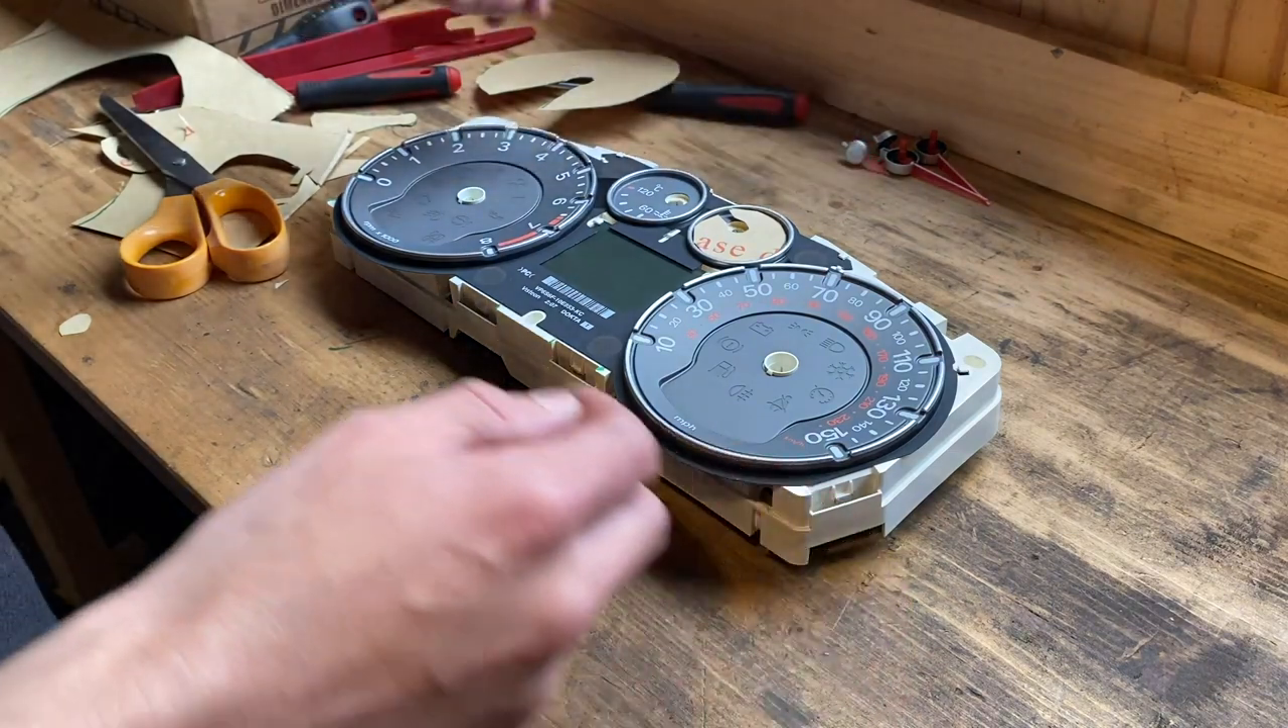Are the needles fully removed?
Yes.